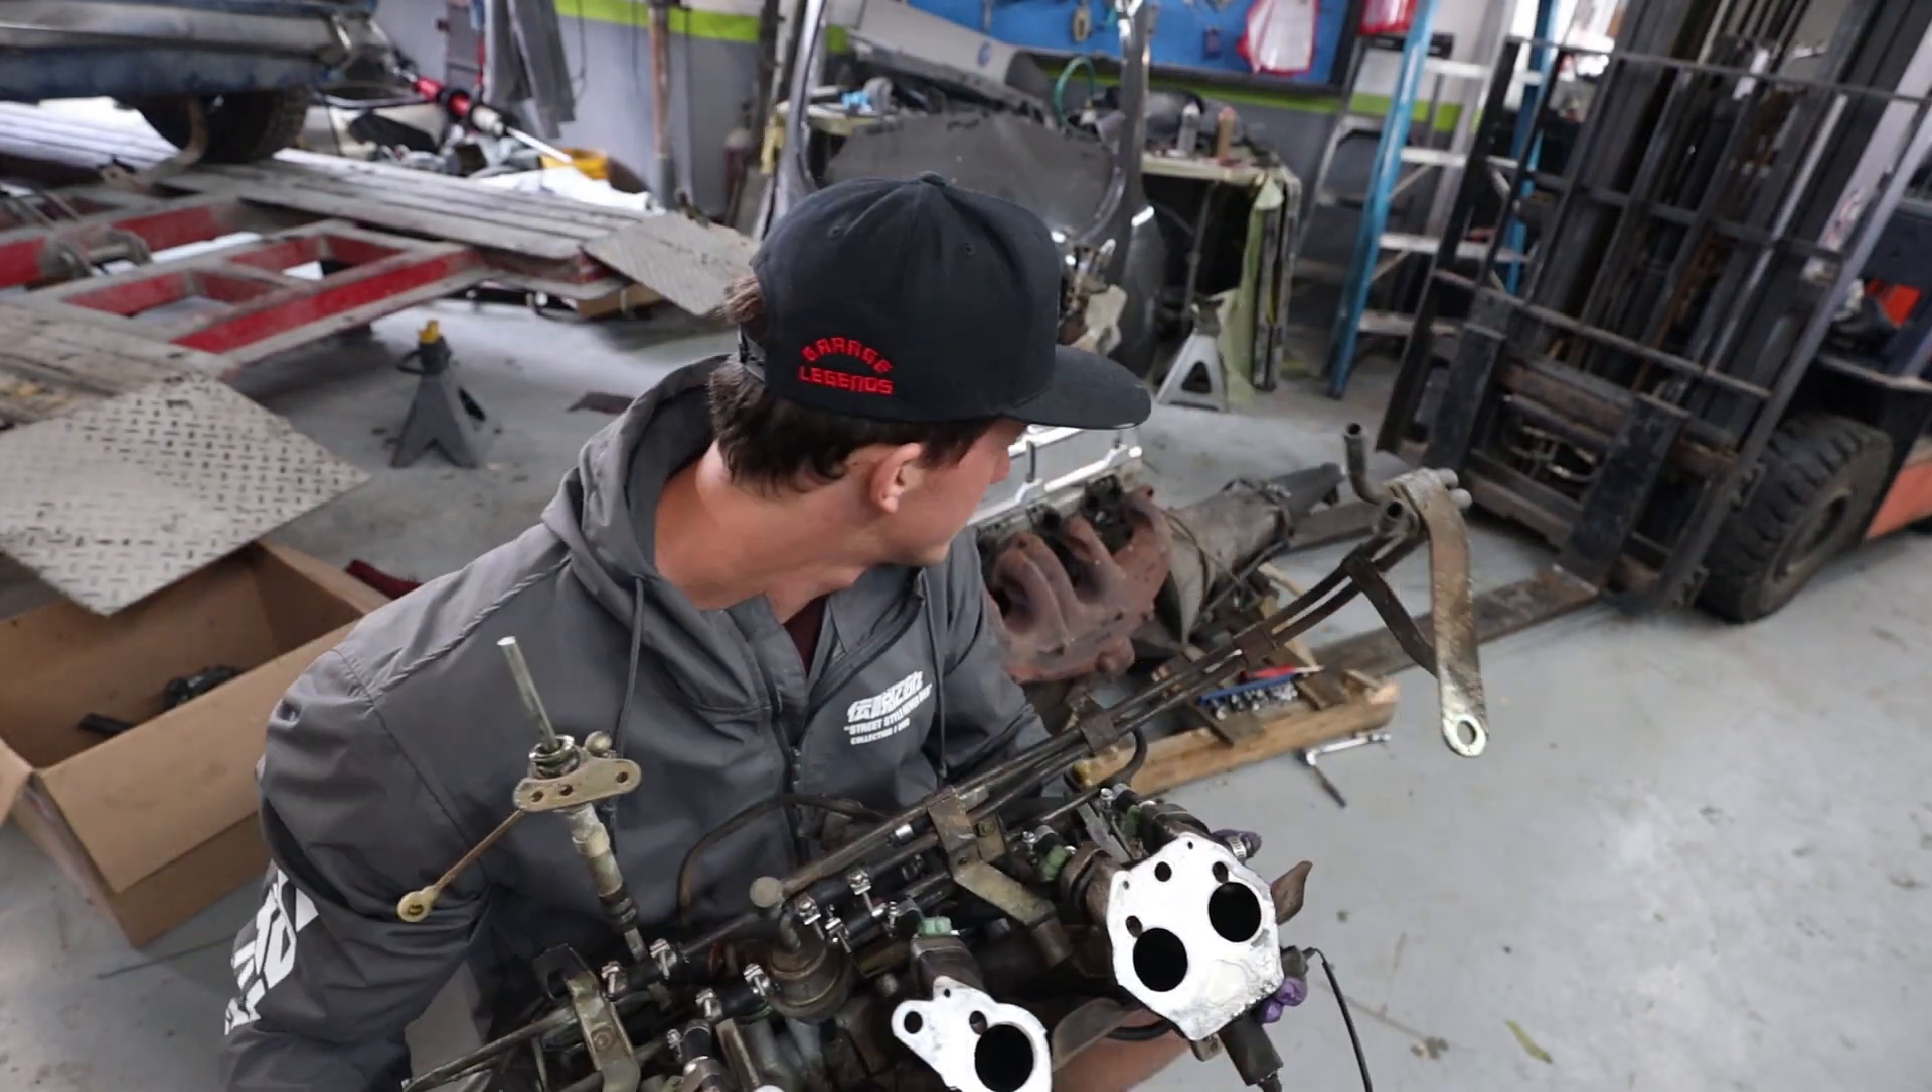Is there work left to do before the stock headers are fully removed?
Yes.